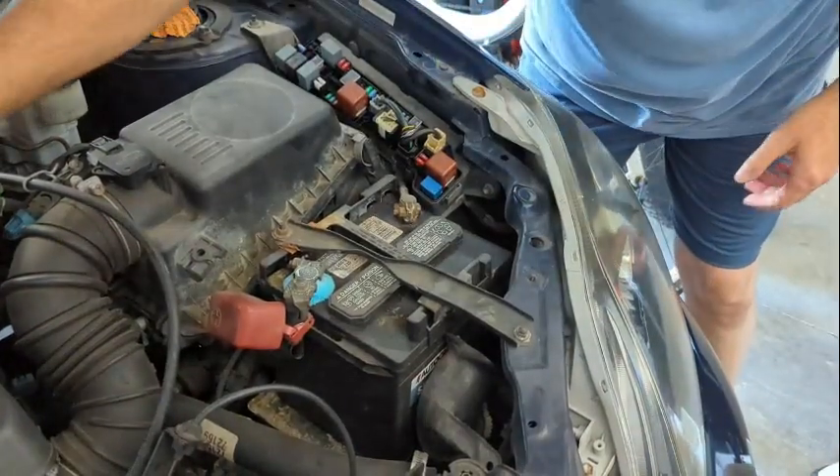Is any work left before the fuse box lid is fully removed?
No.